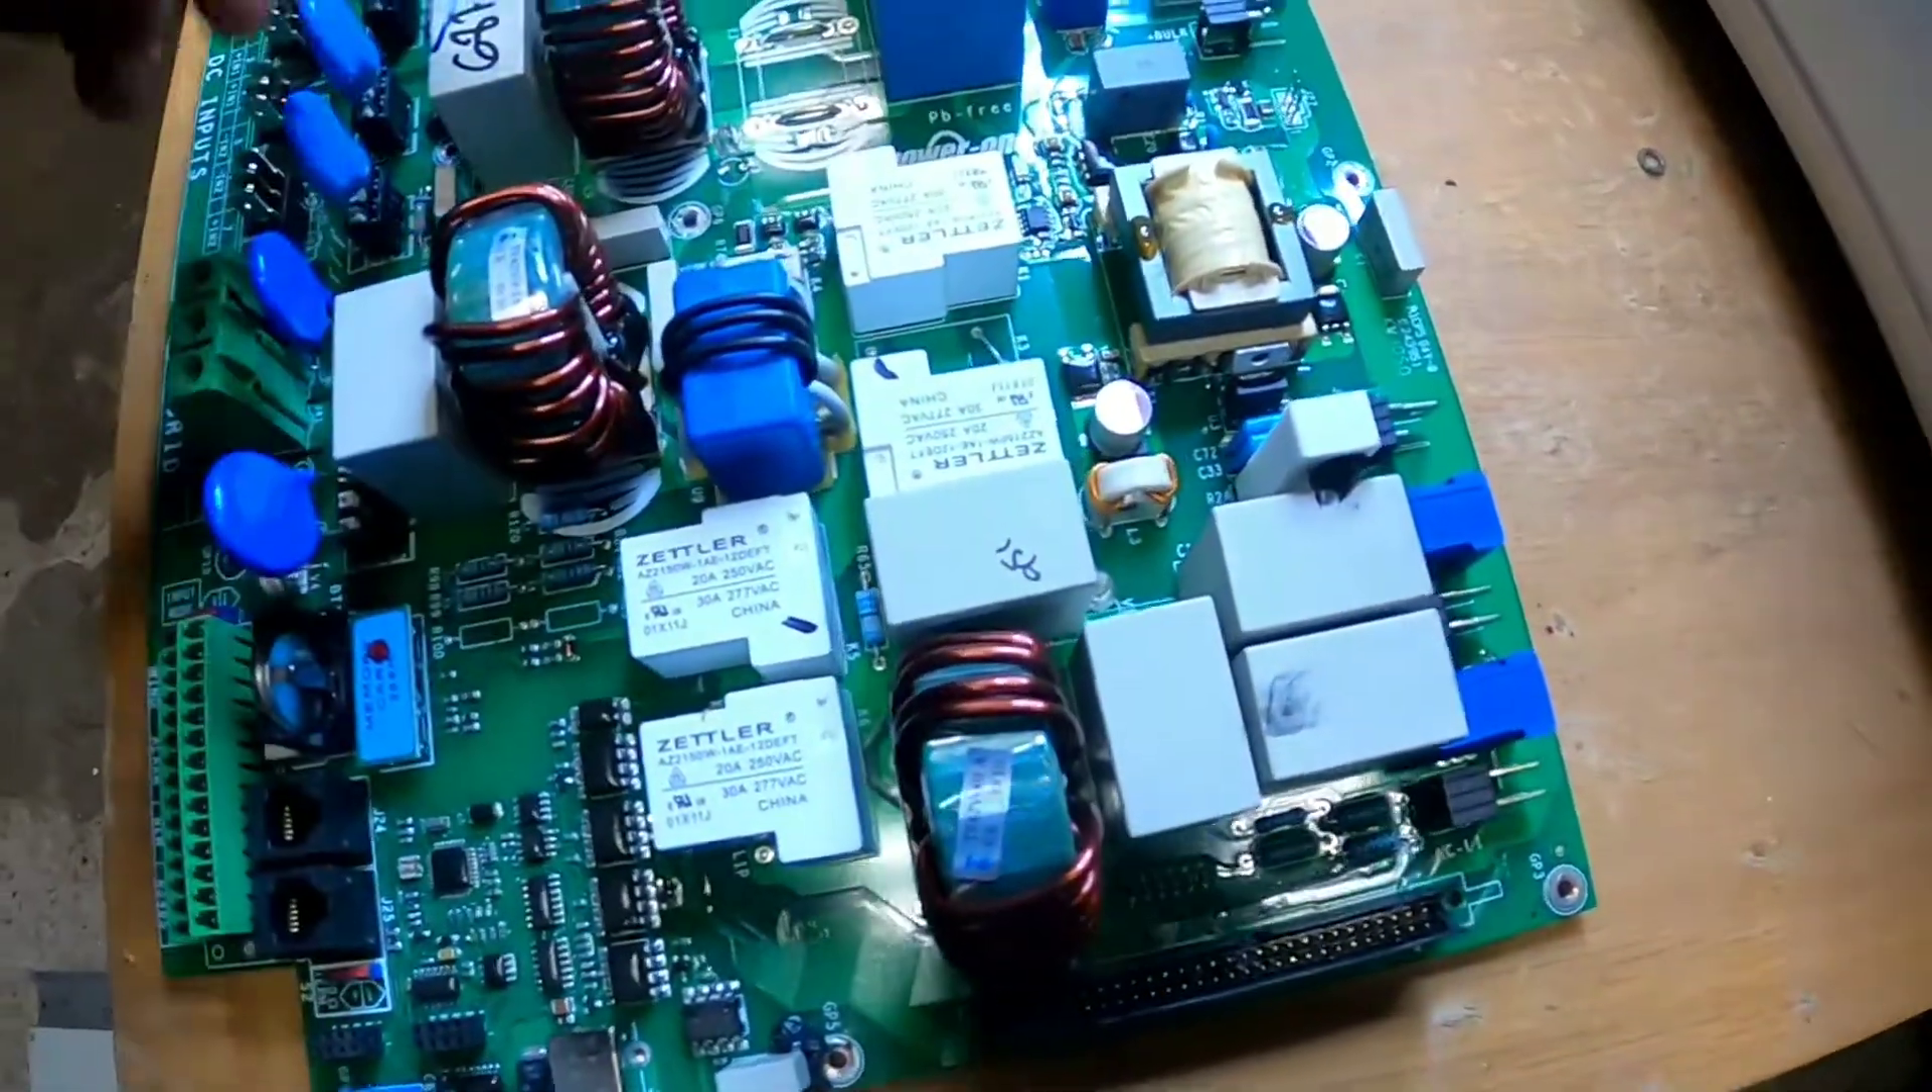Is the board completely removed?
Yes.